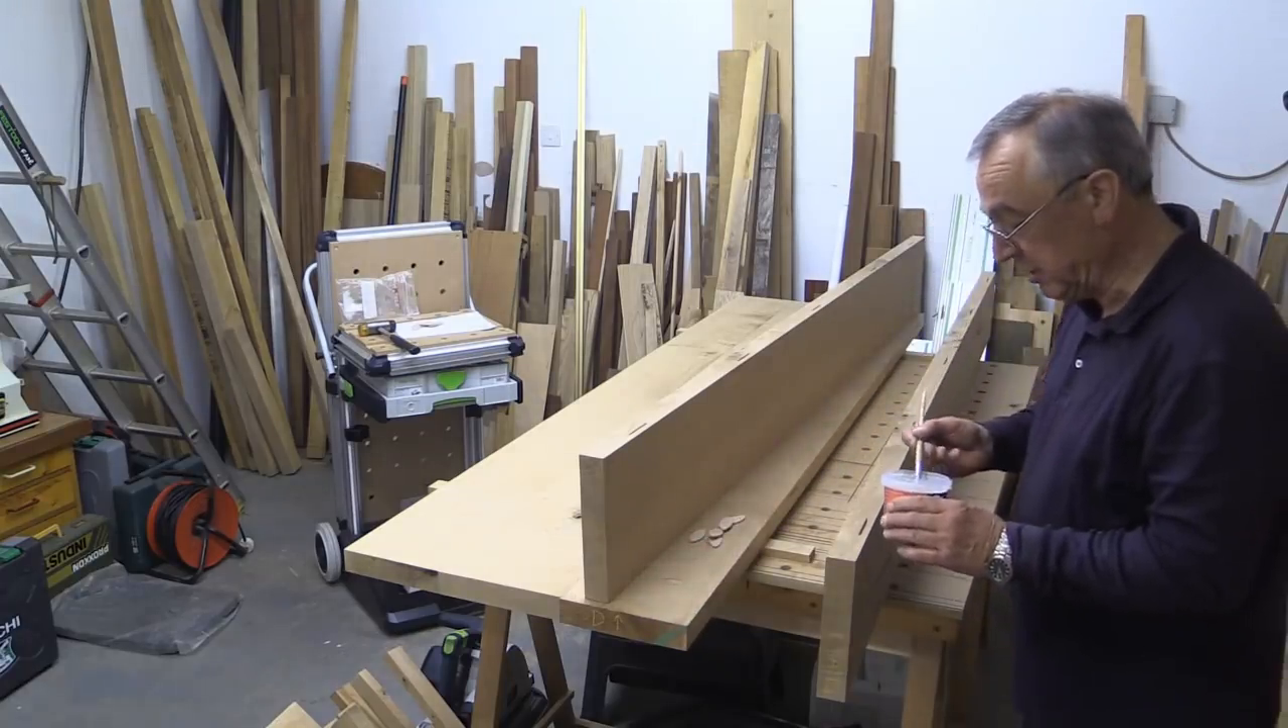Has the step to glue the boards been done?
No.